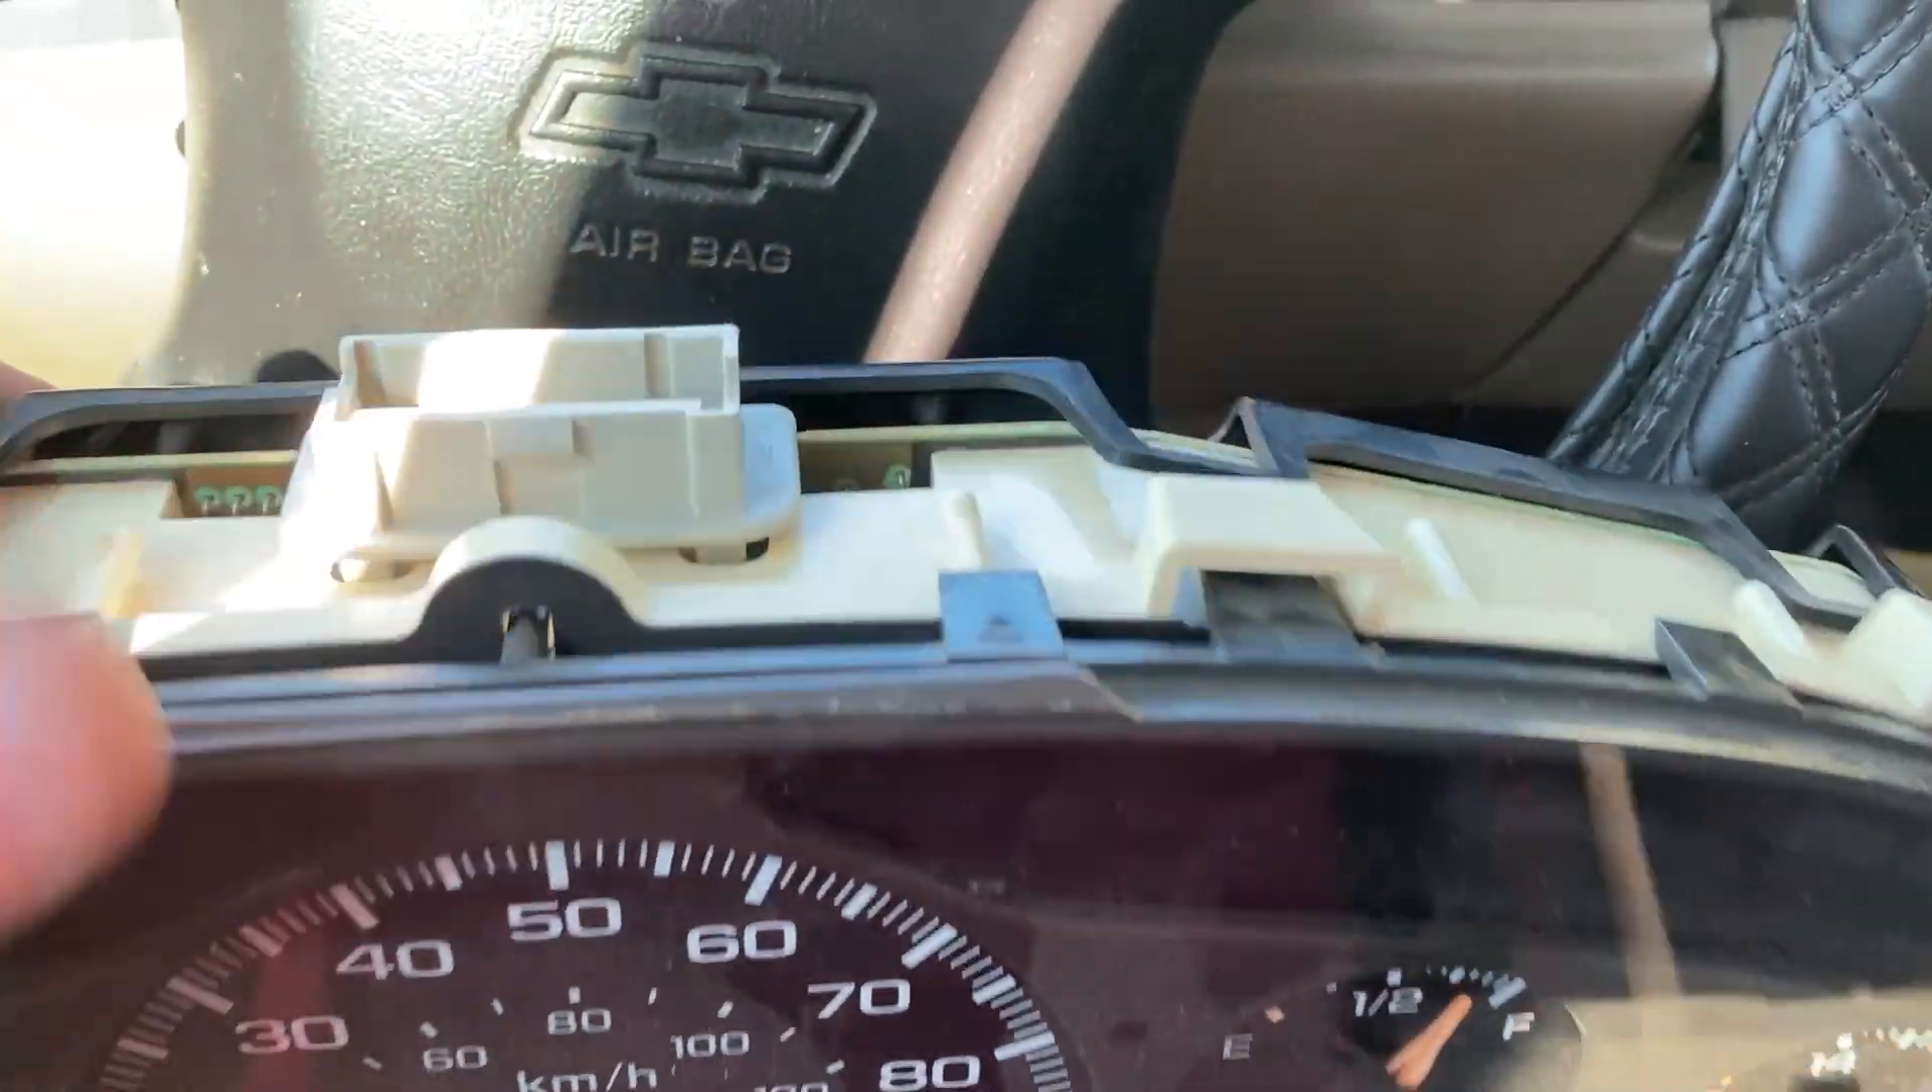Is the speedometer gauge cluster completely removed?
Yes.